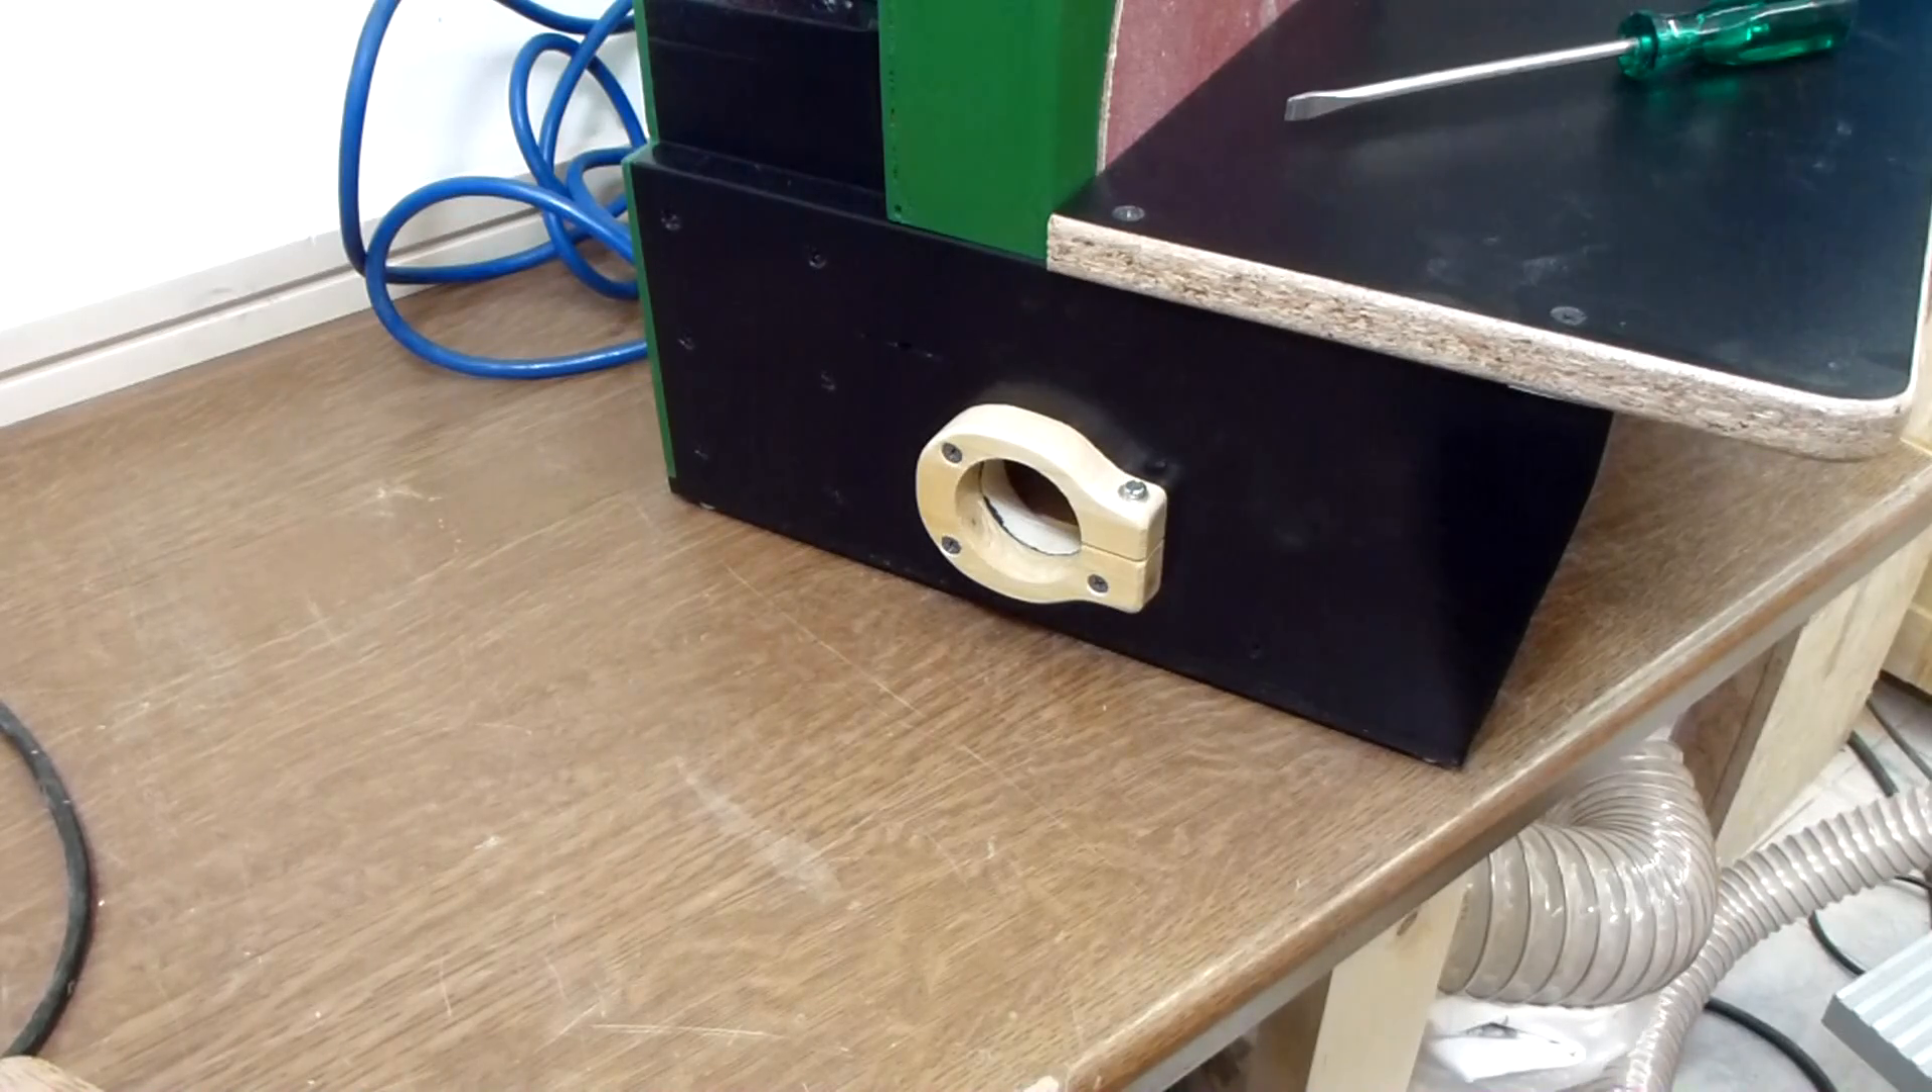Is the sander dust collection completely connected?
No.